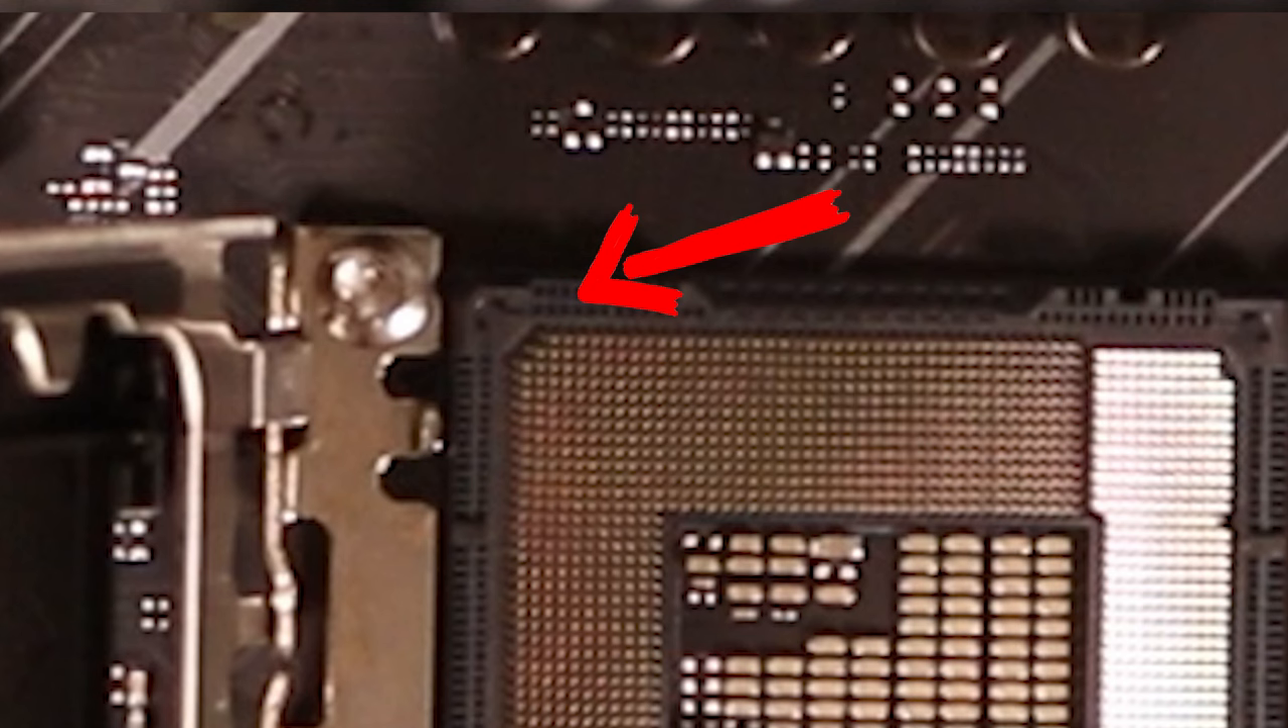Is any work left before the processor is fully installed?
Yes.